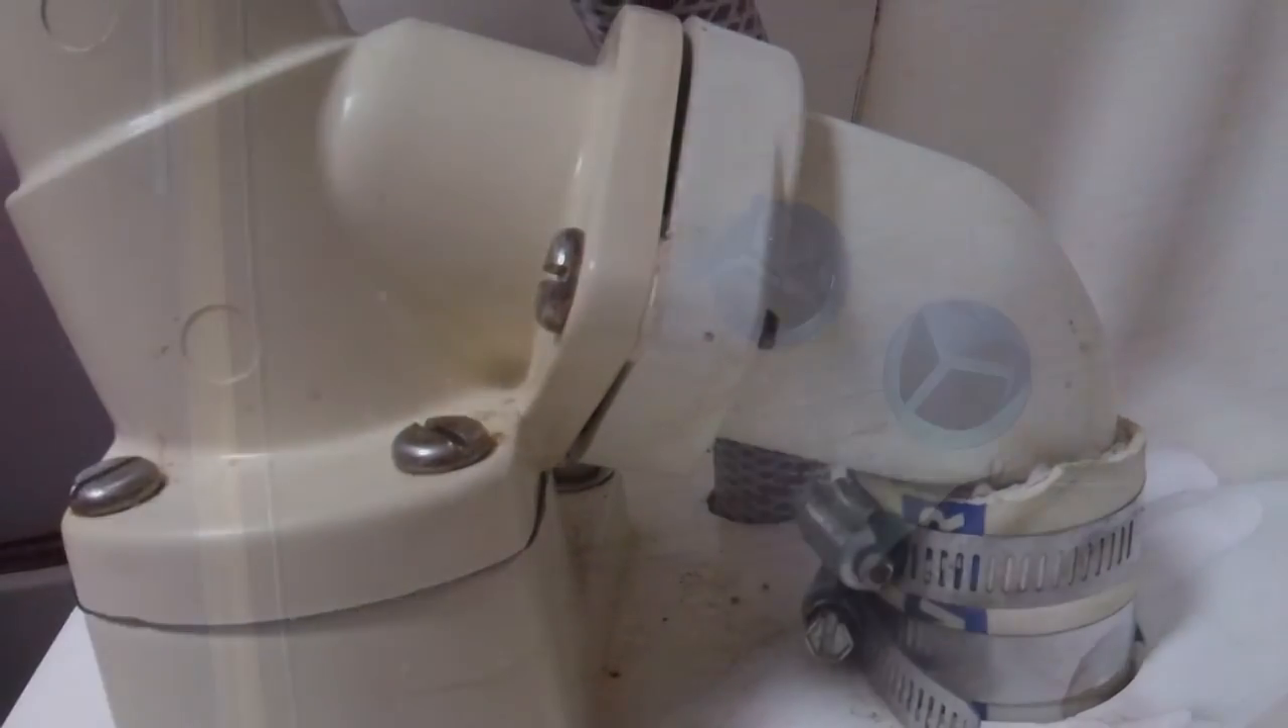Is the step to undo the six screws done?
No.